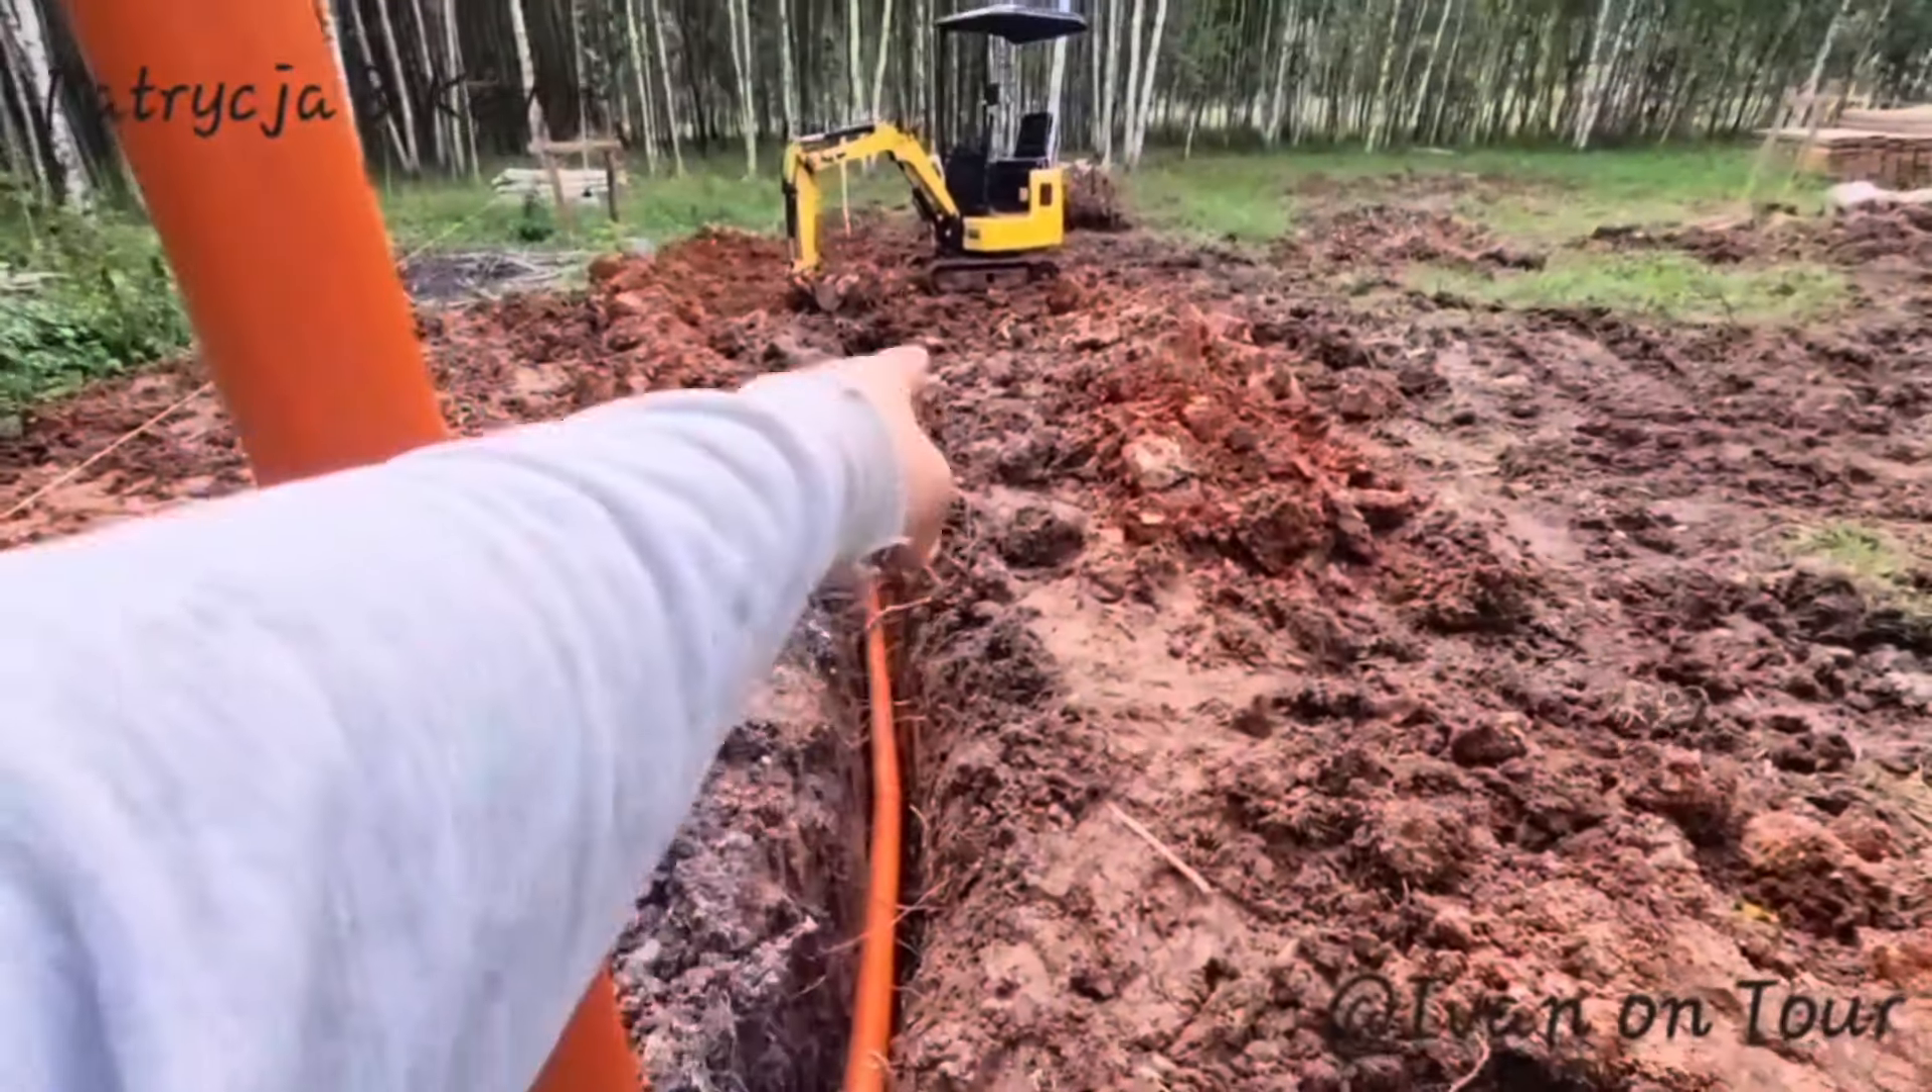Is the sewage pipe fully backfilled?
No.